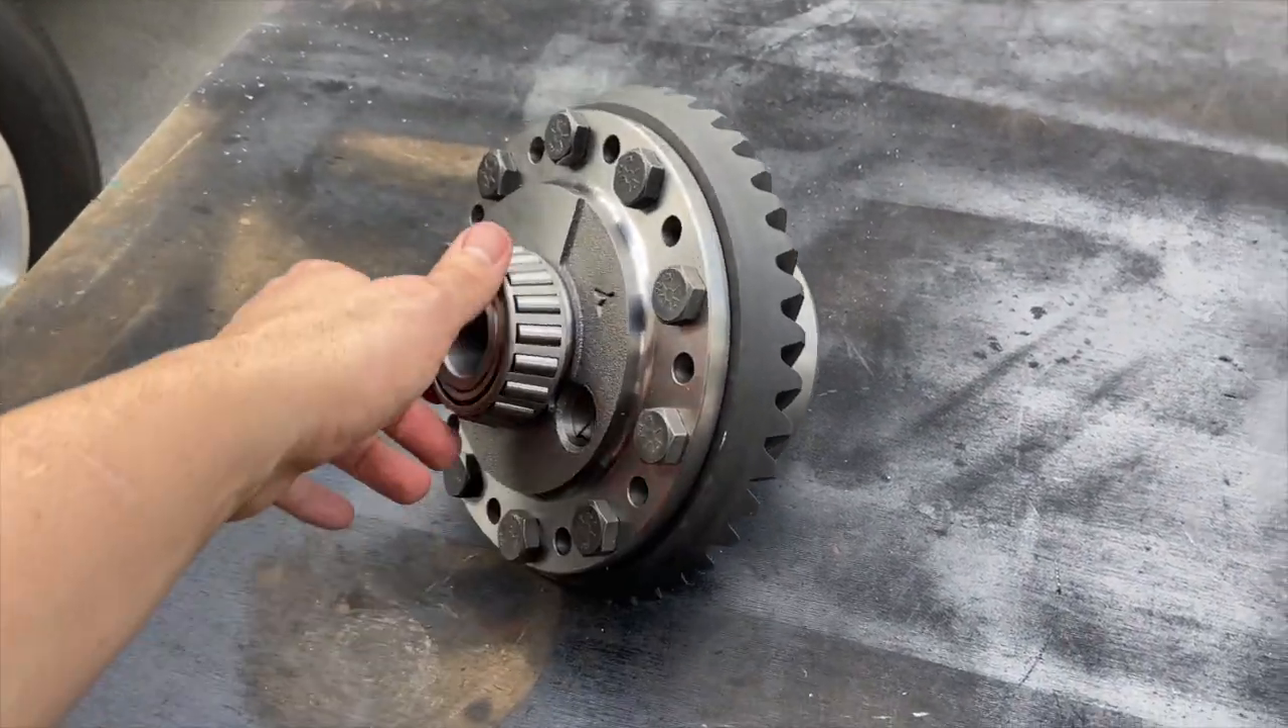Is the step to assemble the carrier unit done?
Yes.